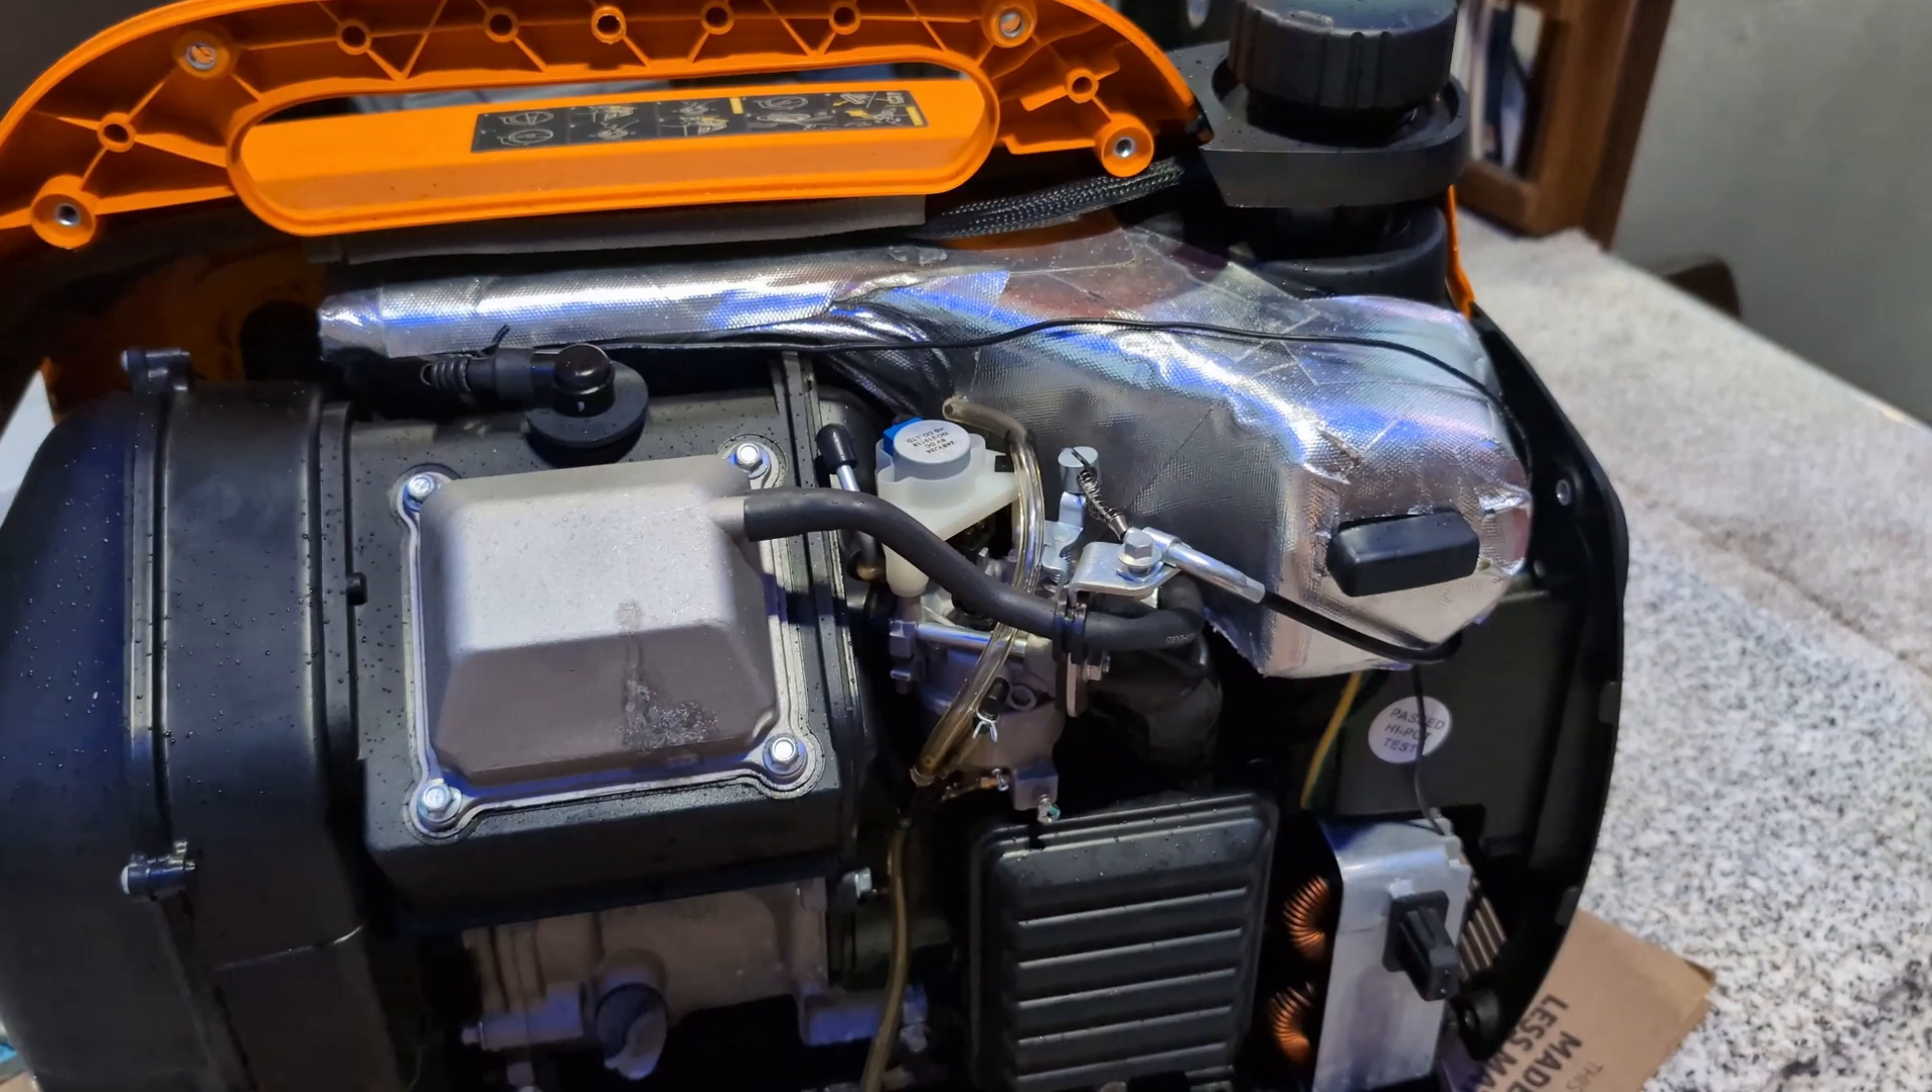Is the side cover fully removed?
Yes.